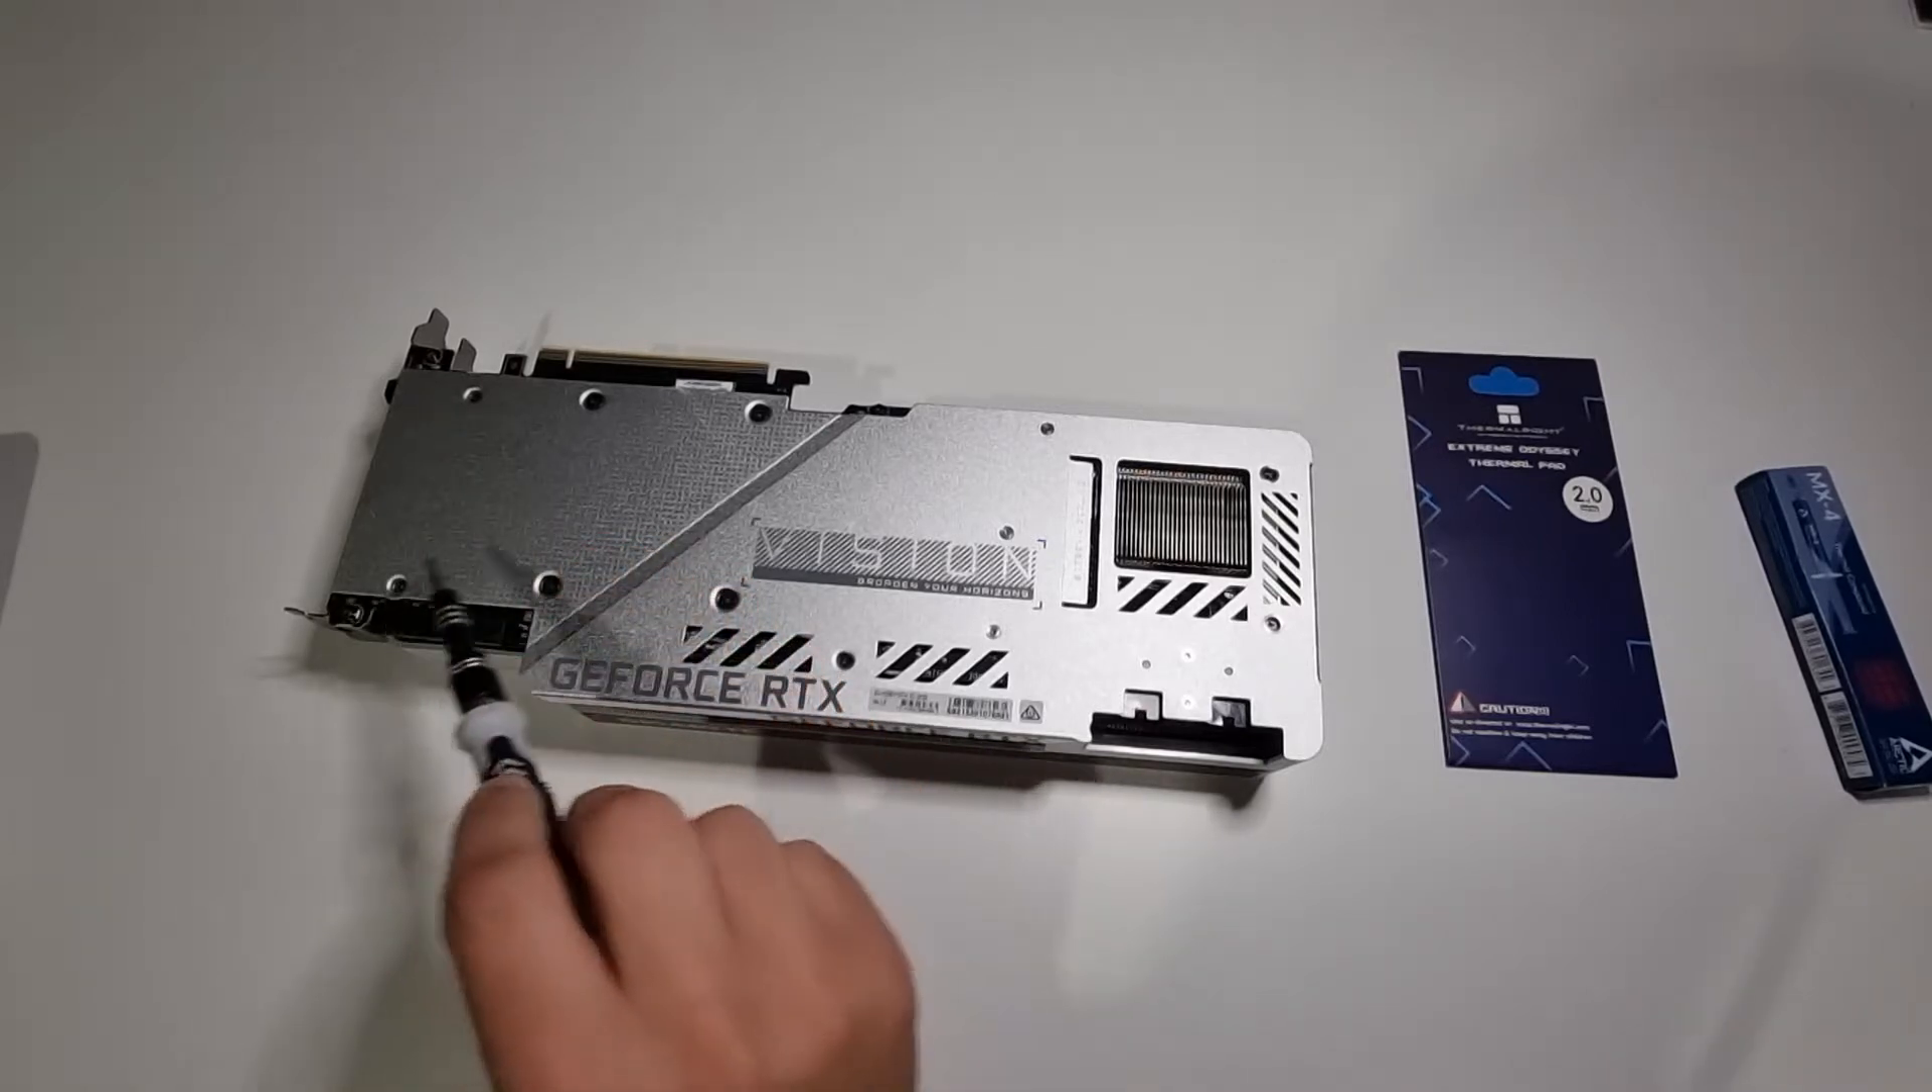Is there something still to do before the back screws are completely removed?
Yes.